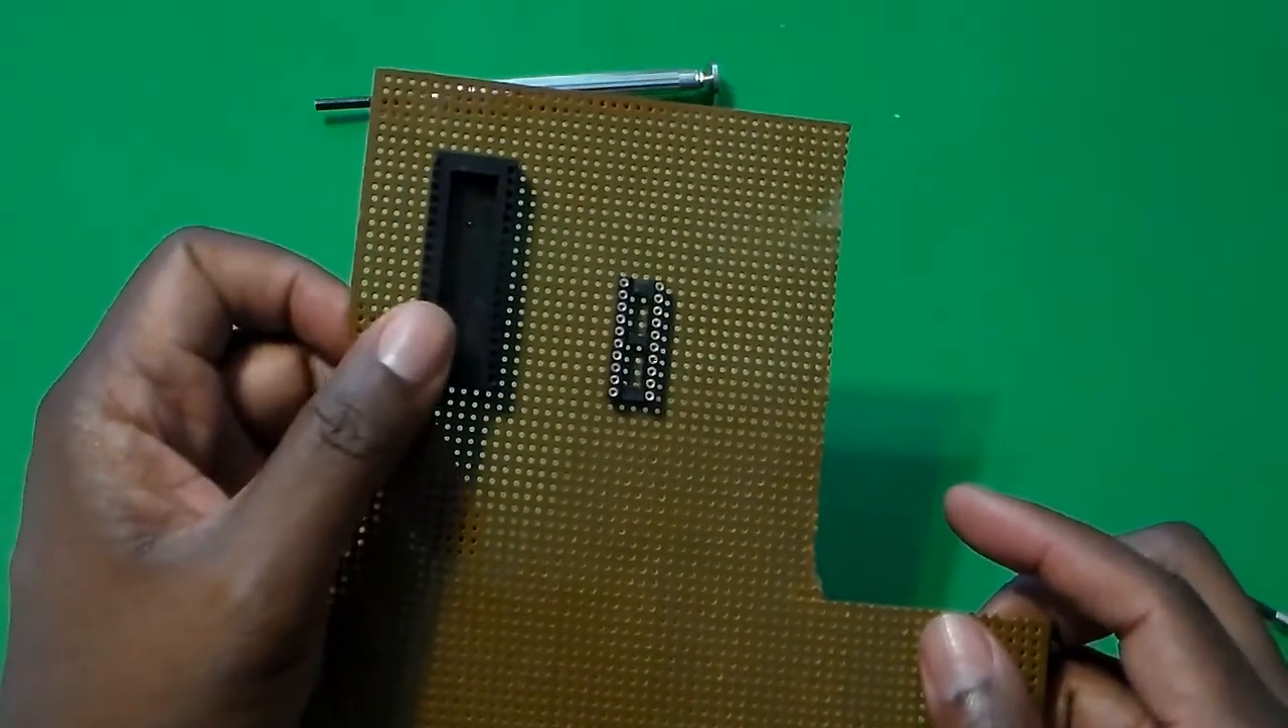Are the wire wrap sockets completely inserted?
Yes.